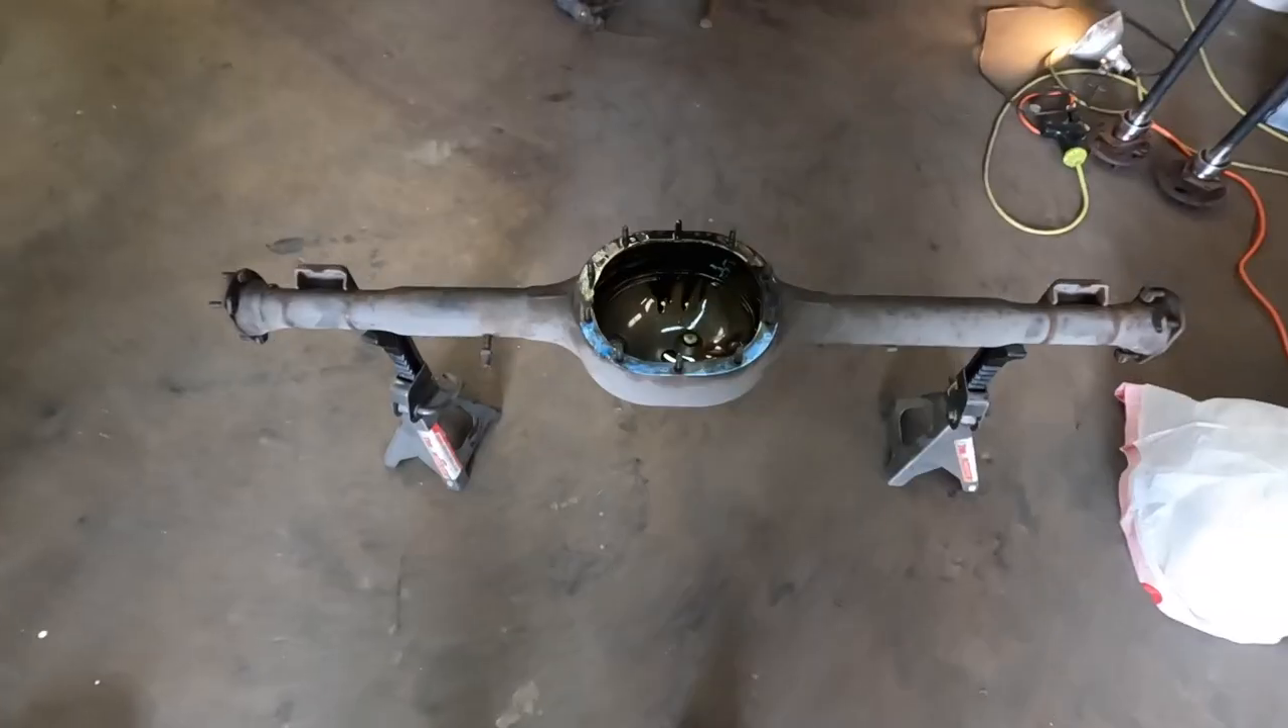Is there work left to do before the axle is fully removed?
No.